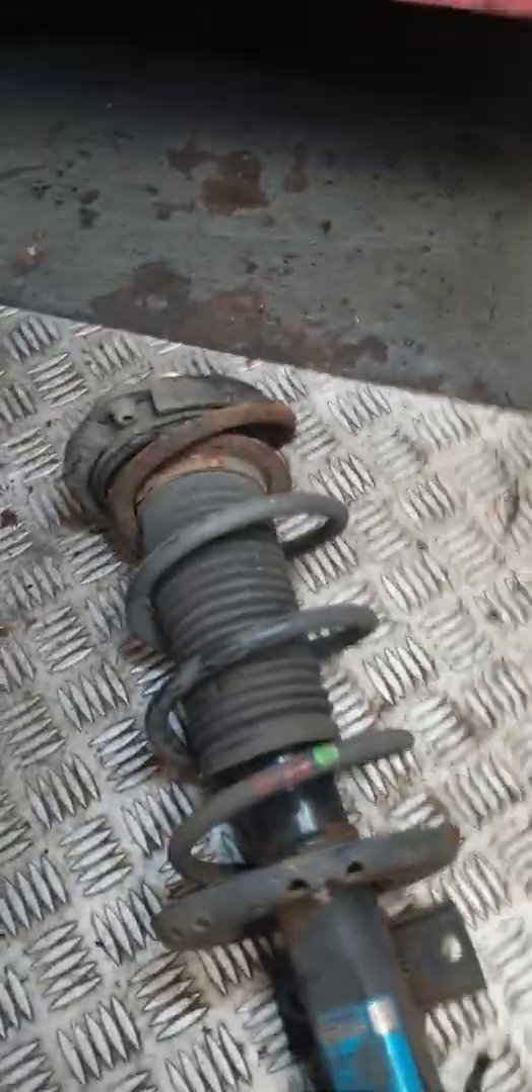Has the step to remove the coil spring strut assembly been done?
Yes.